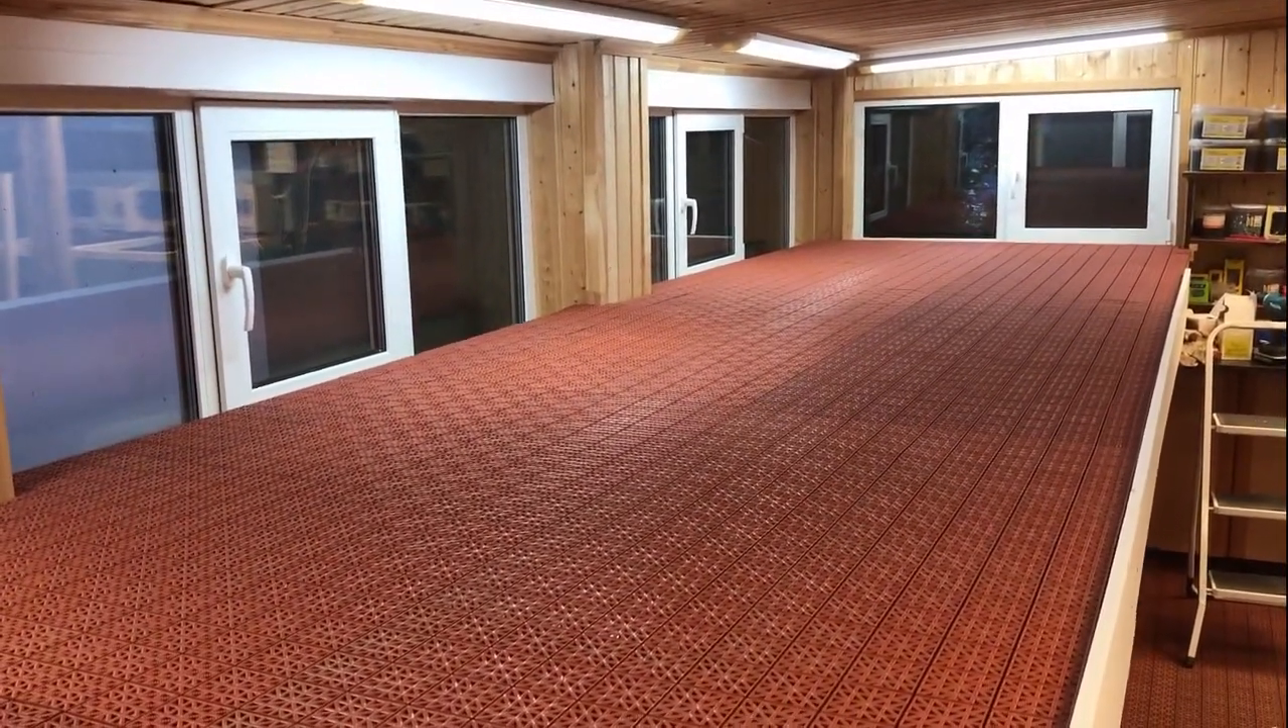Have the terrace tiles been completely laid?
Yes.